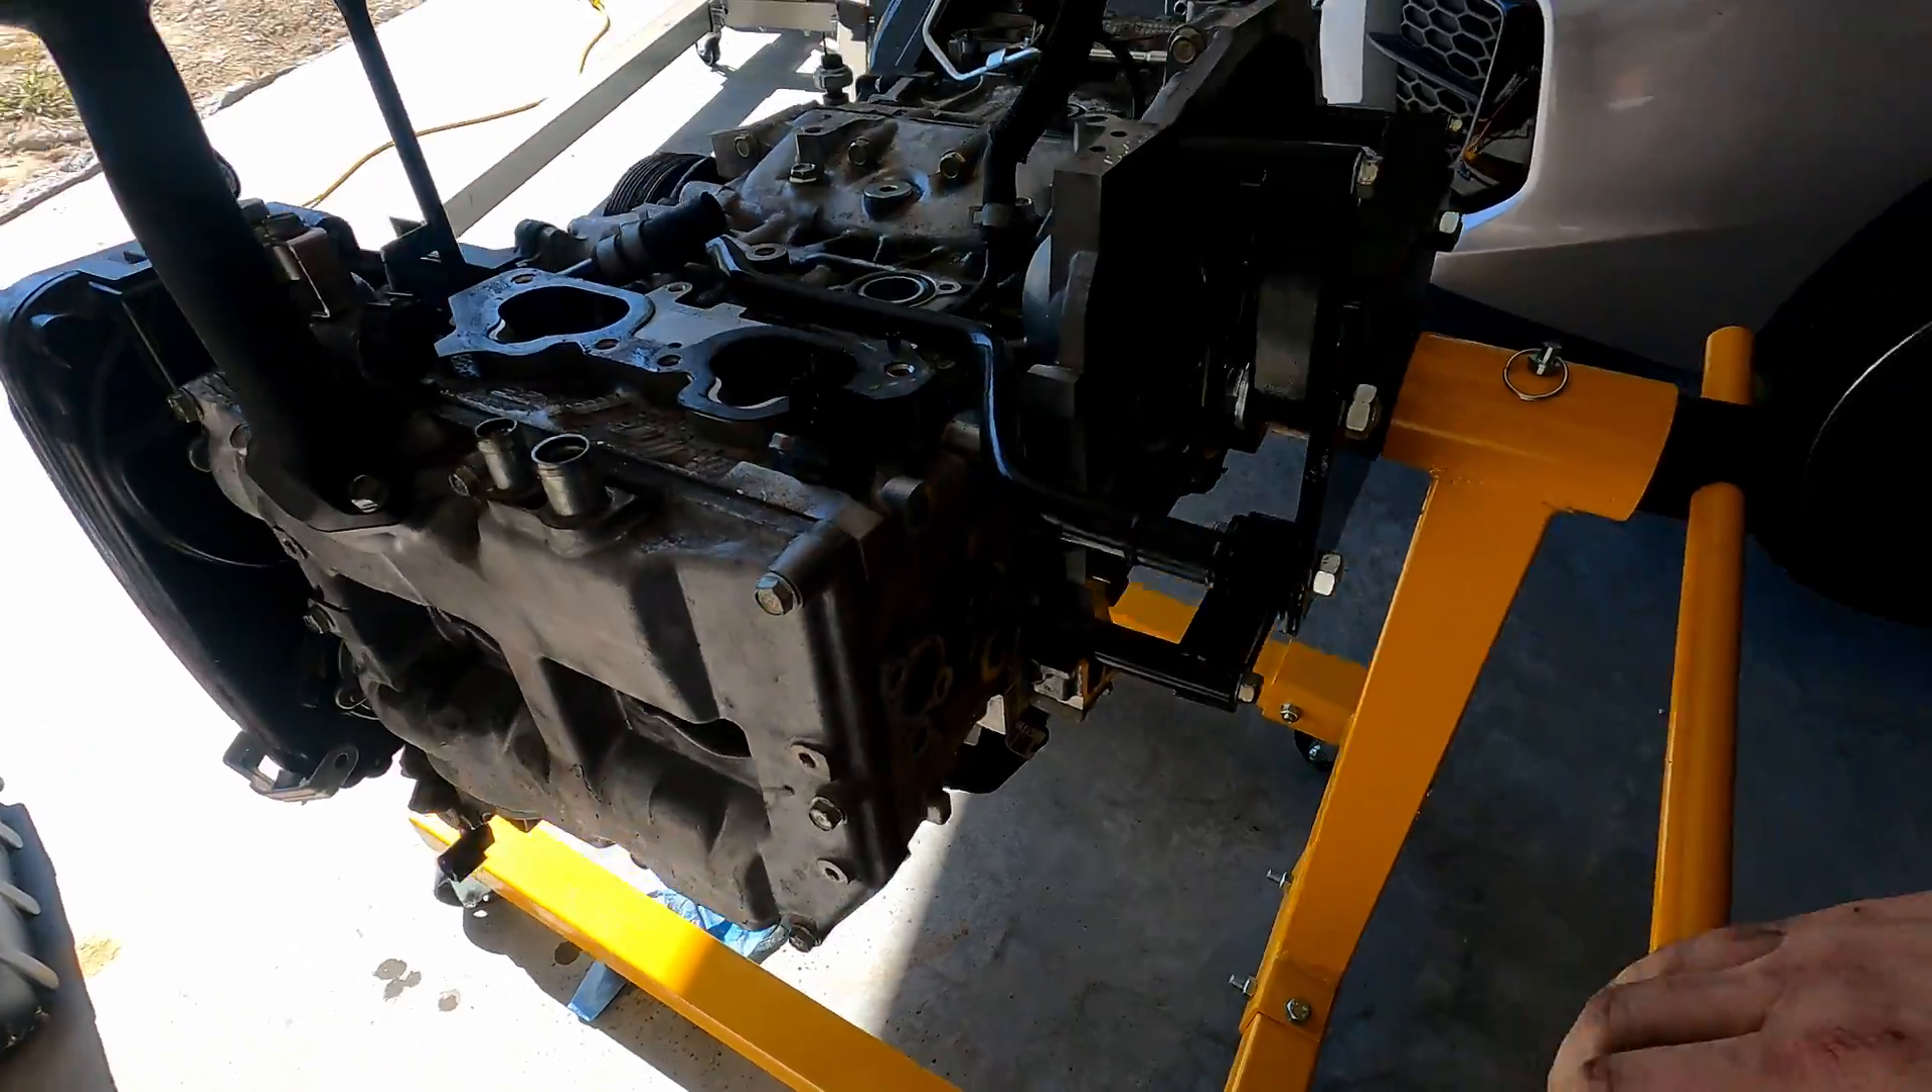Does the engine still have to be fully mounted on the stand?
No.